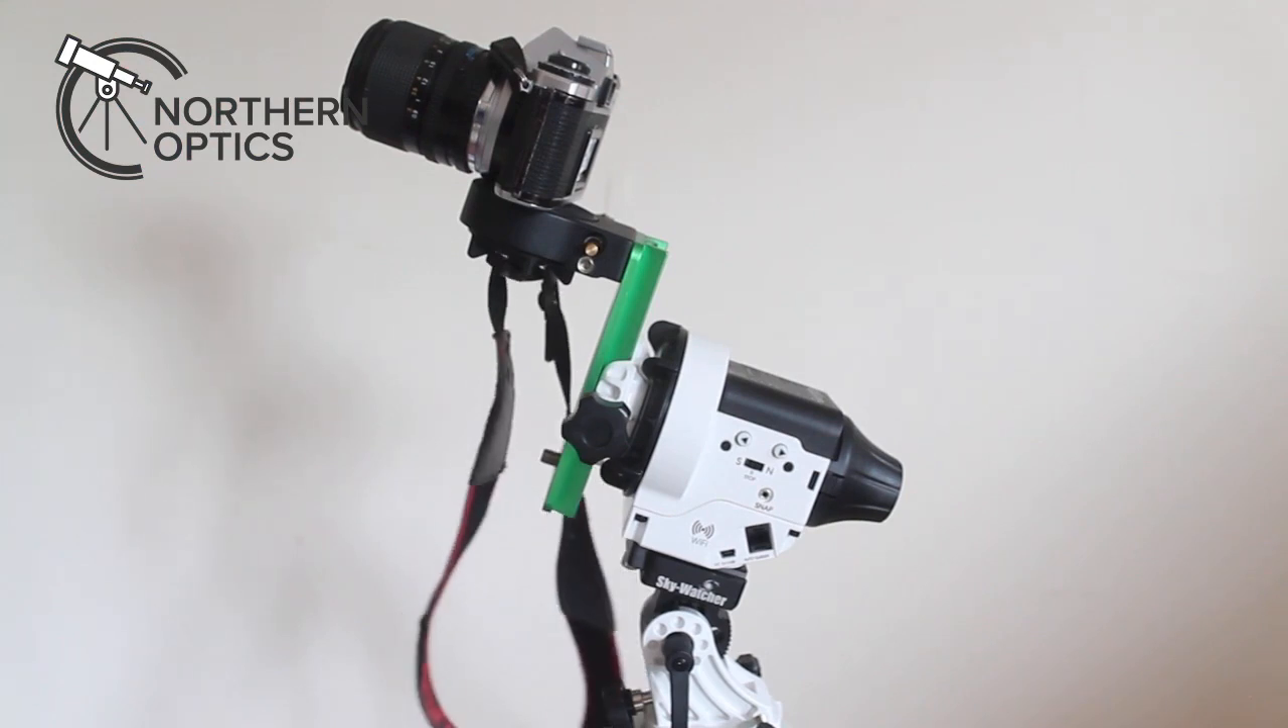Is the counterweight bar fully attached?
No.